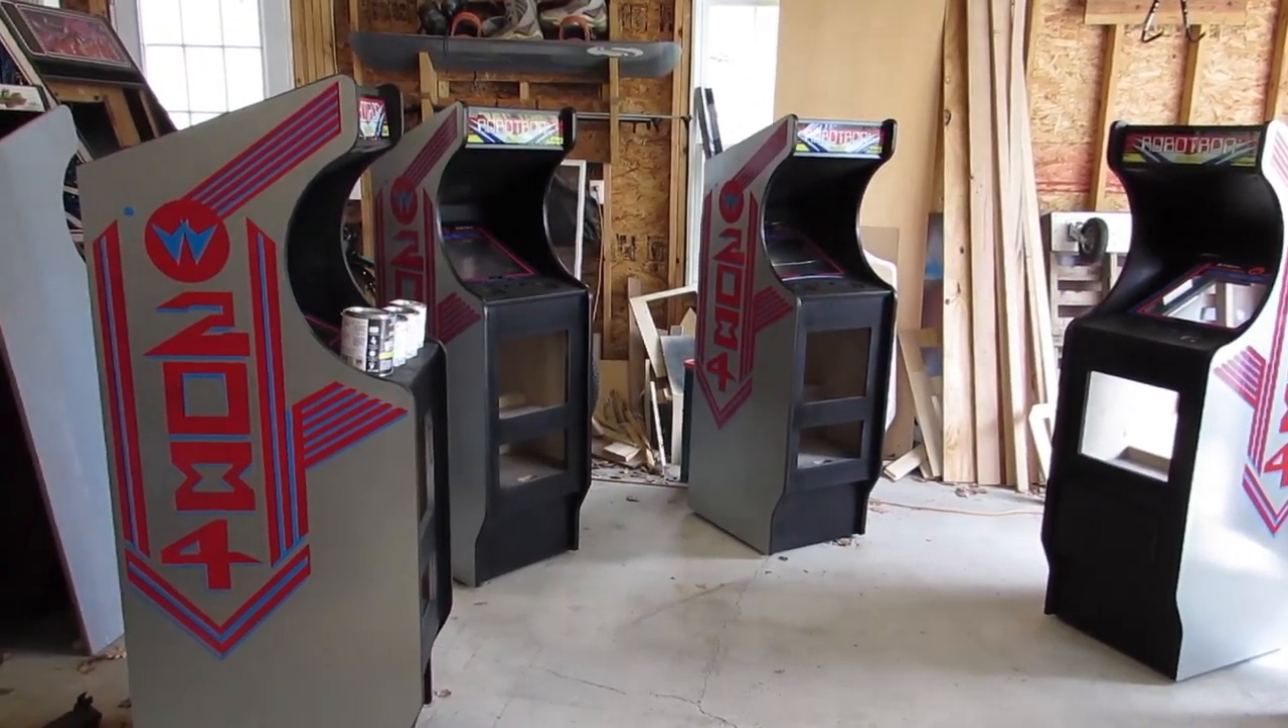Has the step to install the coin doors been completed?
No.